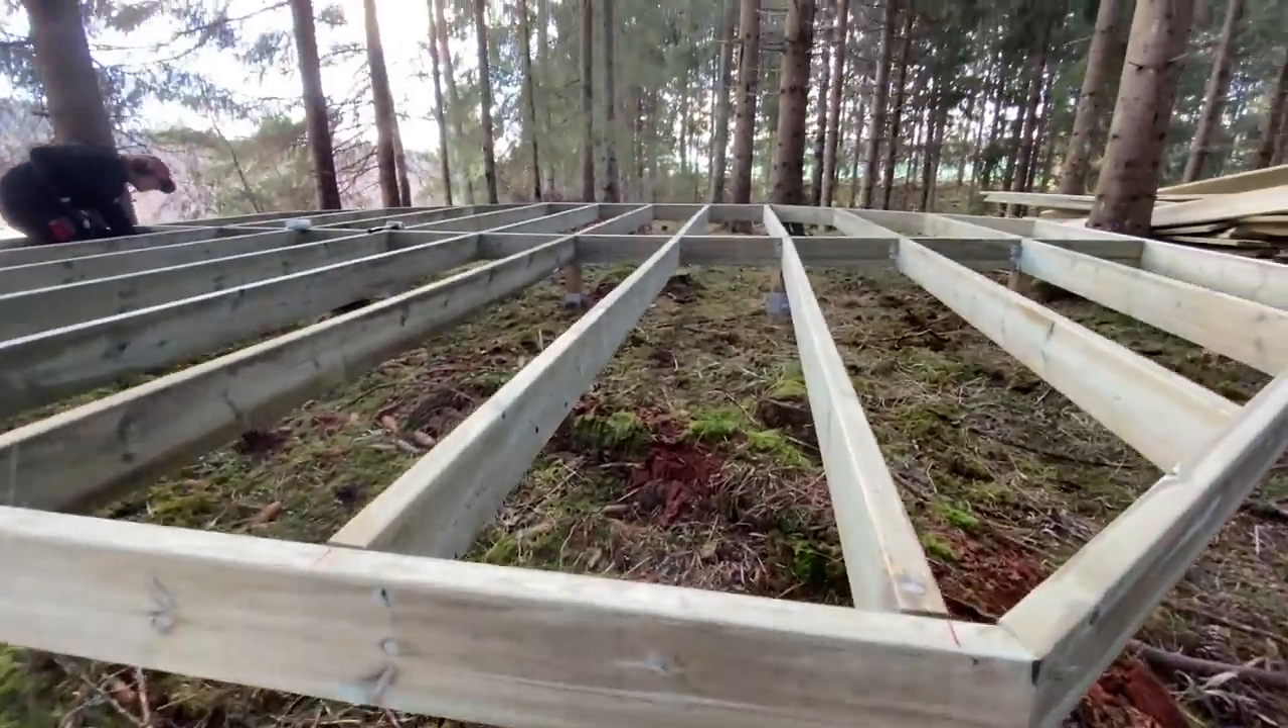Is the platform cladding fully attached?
No.